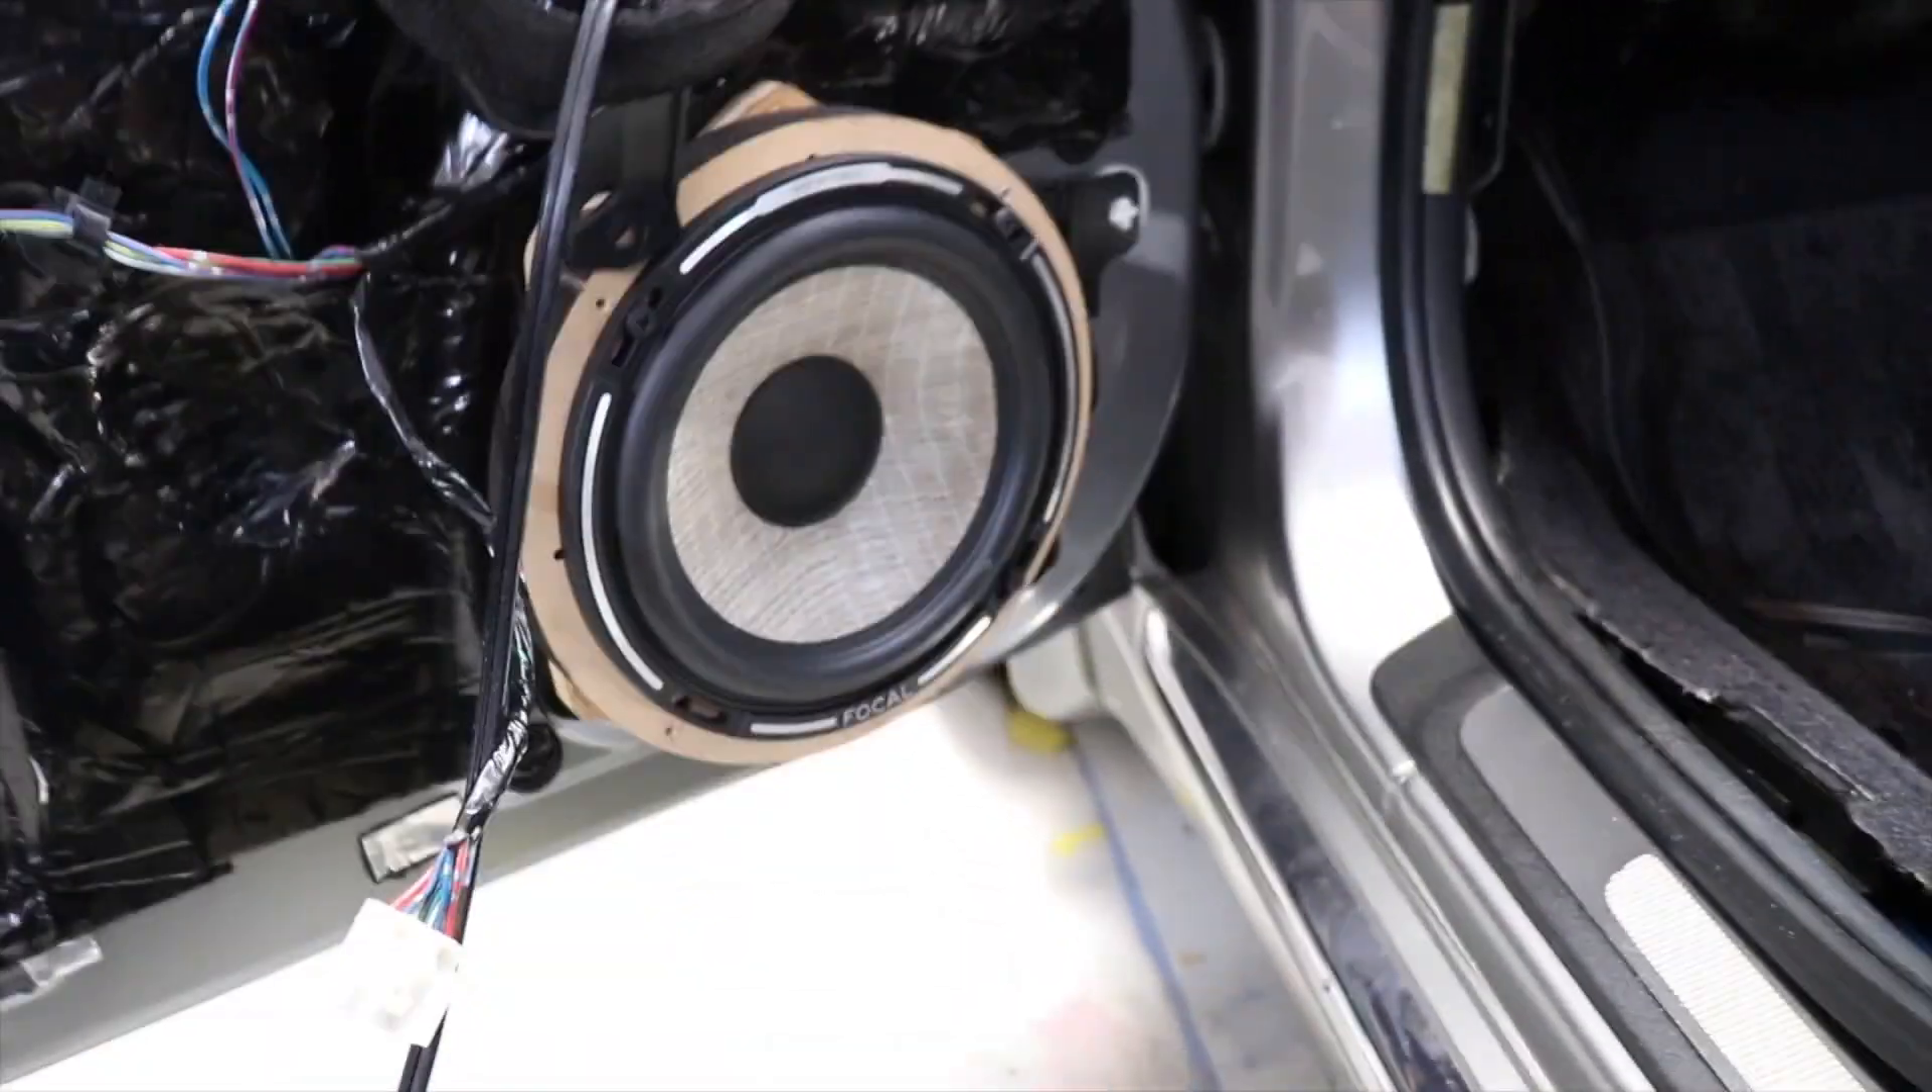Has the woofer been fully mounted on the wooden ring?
Yes.